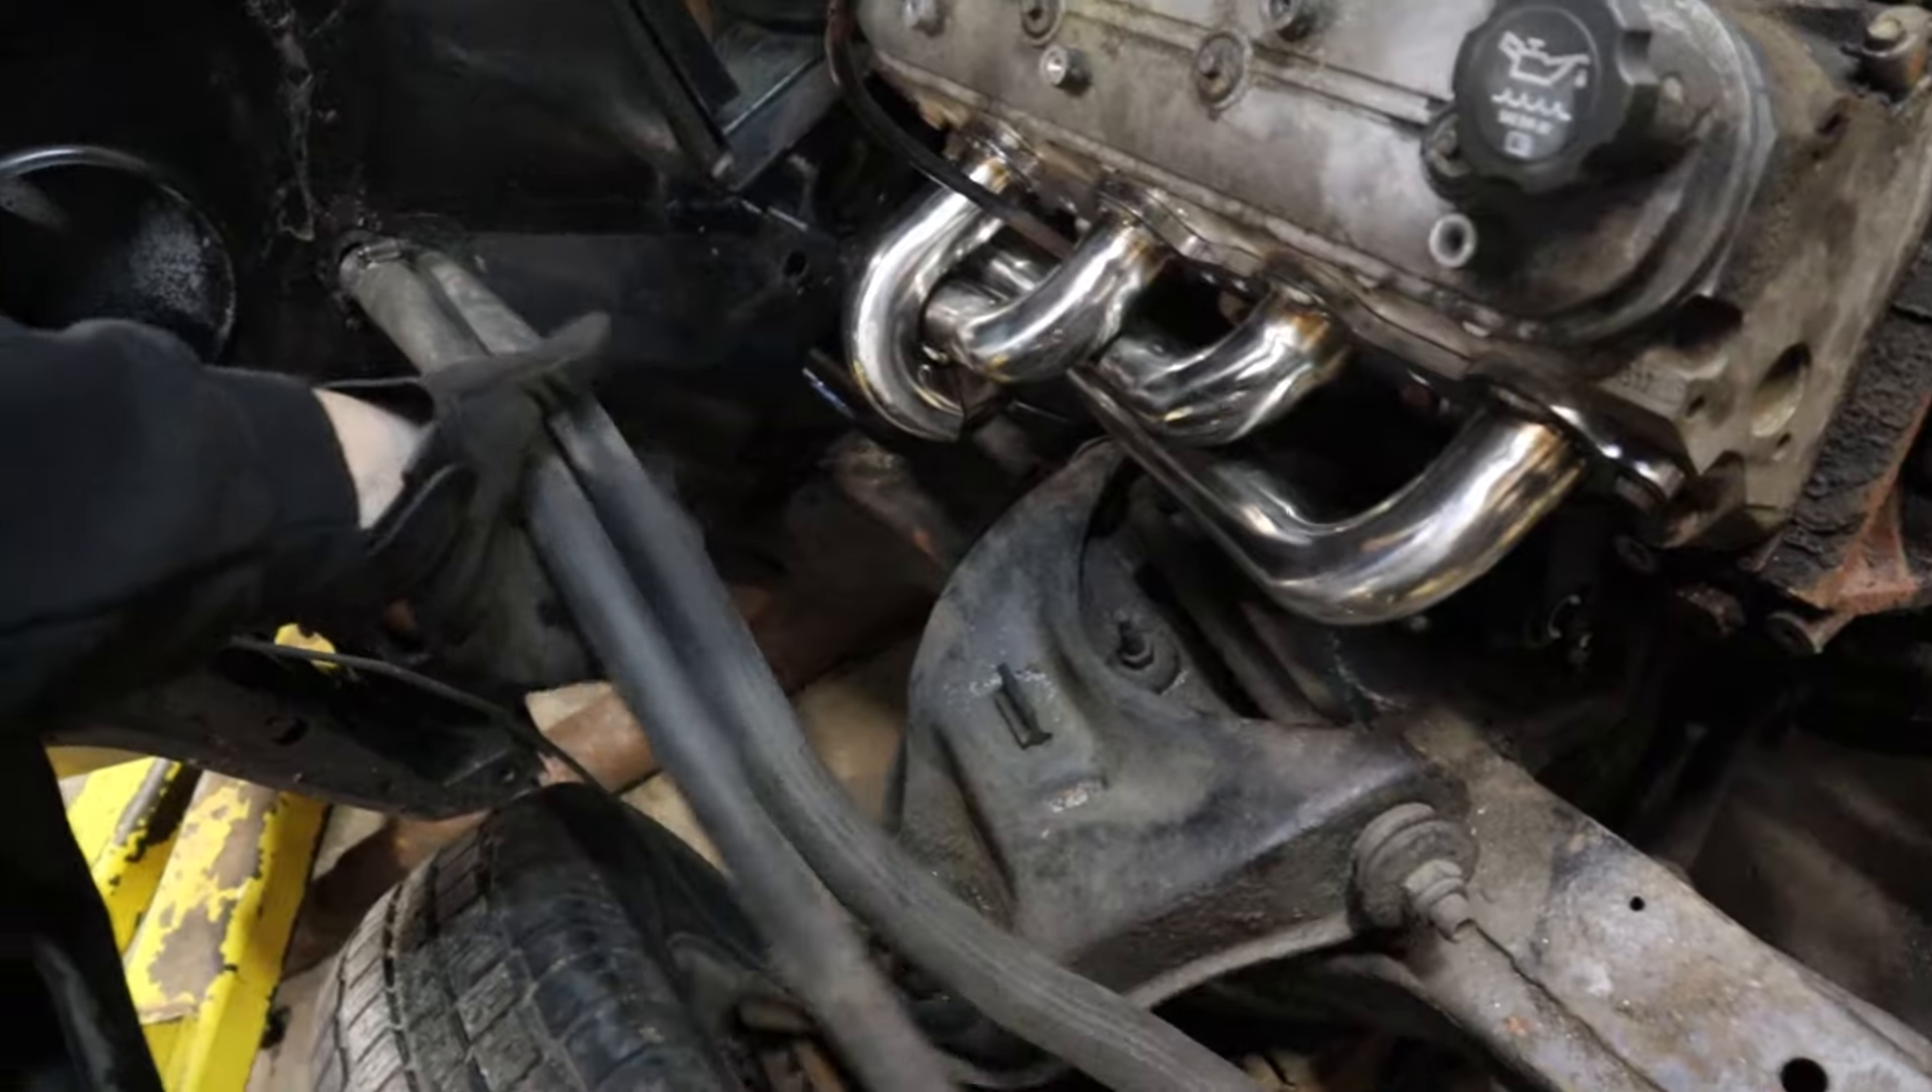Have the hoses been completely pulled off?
No.